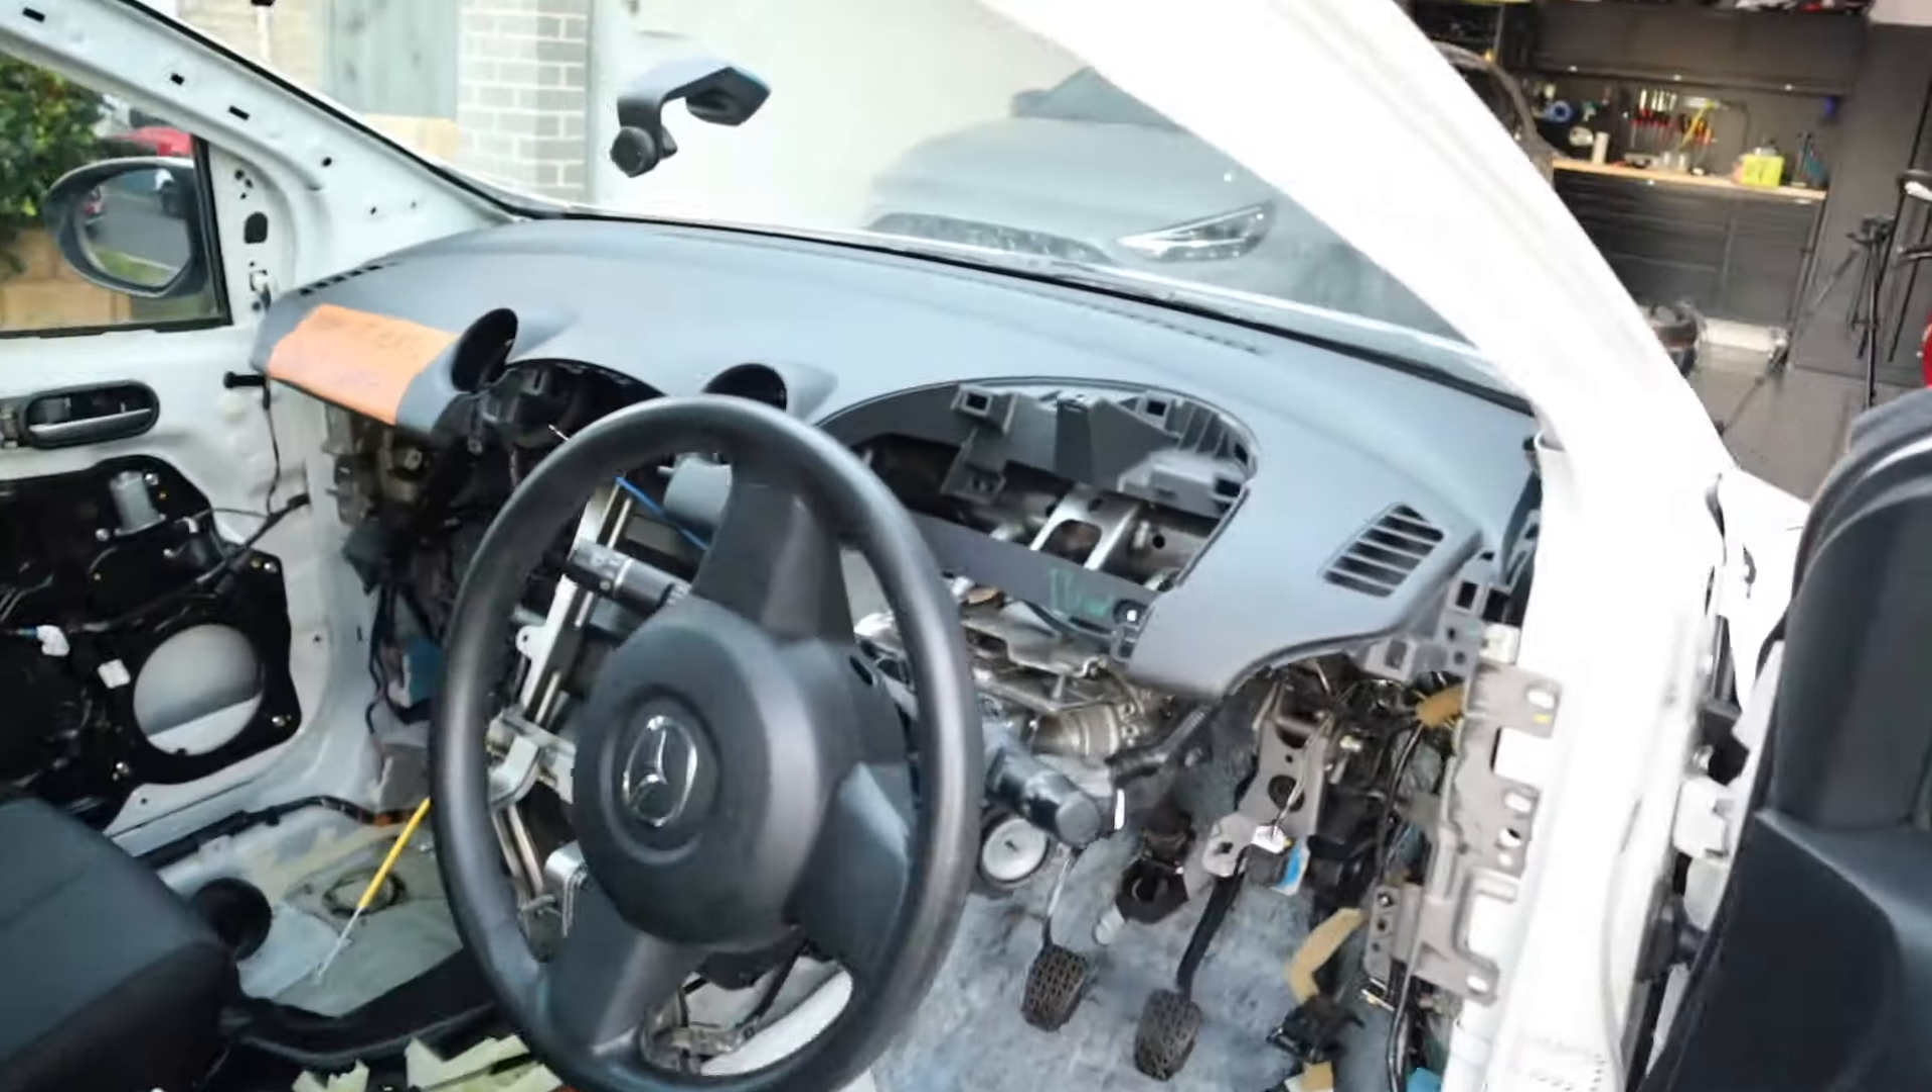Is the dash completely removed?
No.